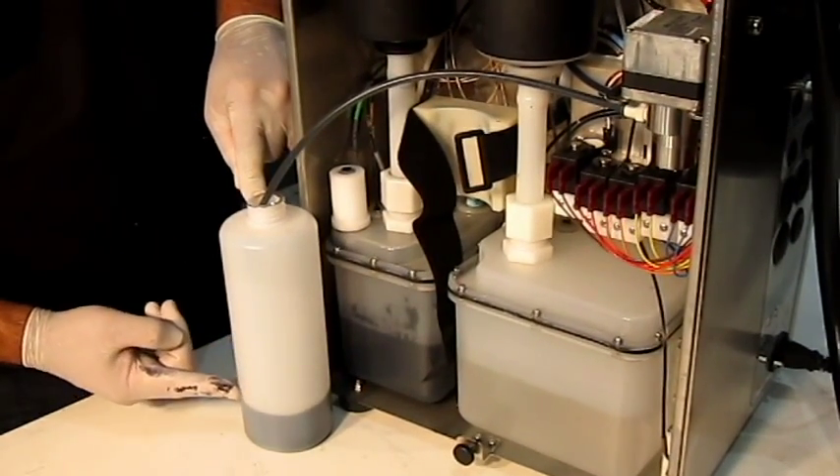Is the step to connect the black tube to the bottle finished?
Yes.